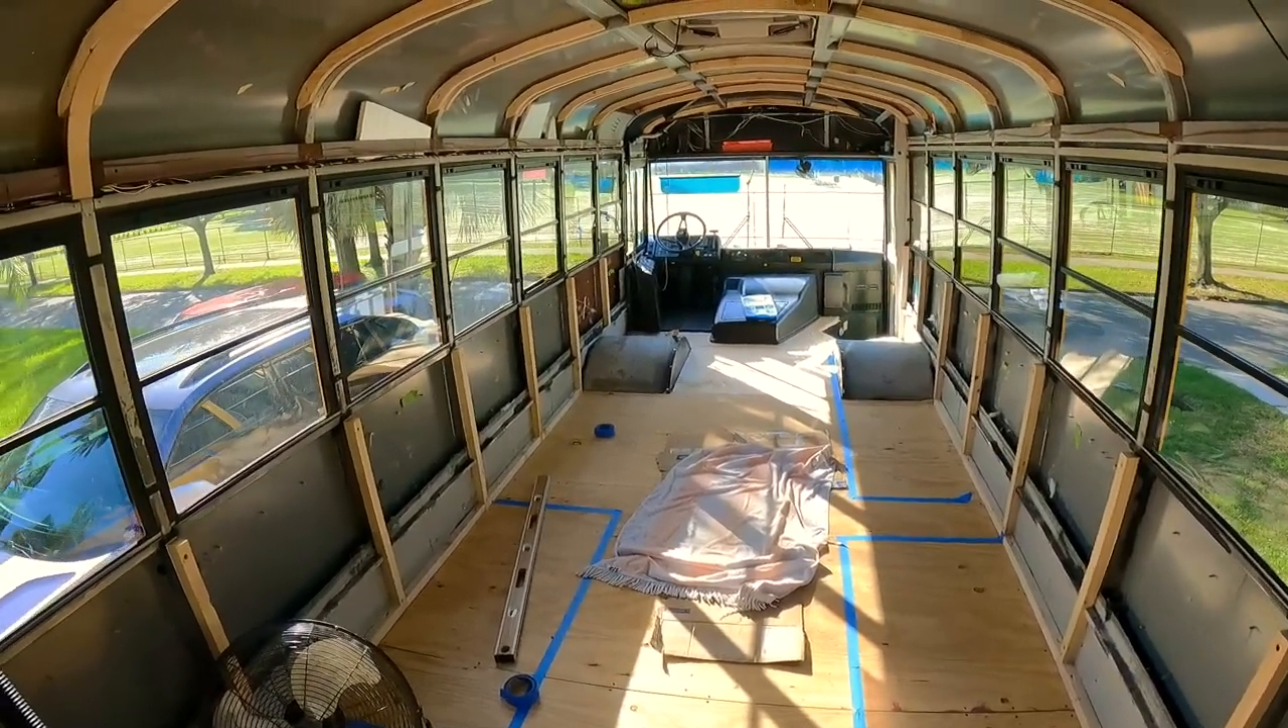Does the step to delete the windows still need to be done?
Yes.